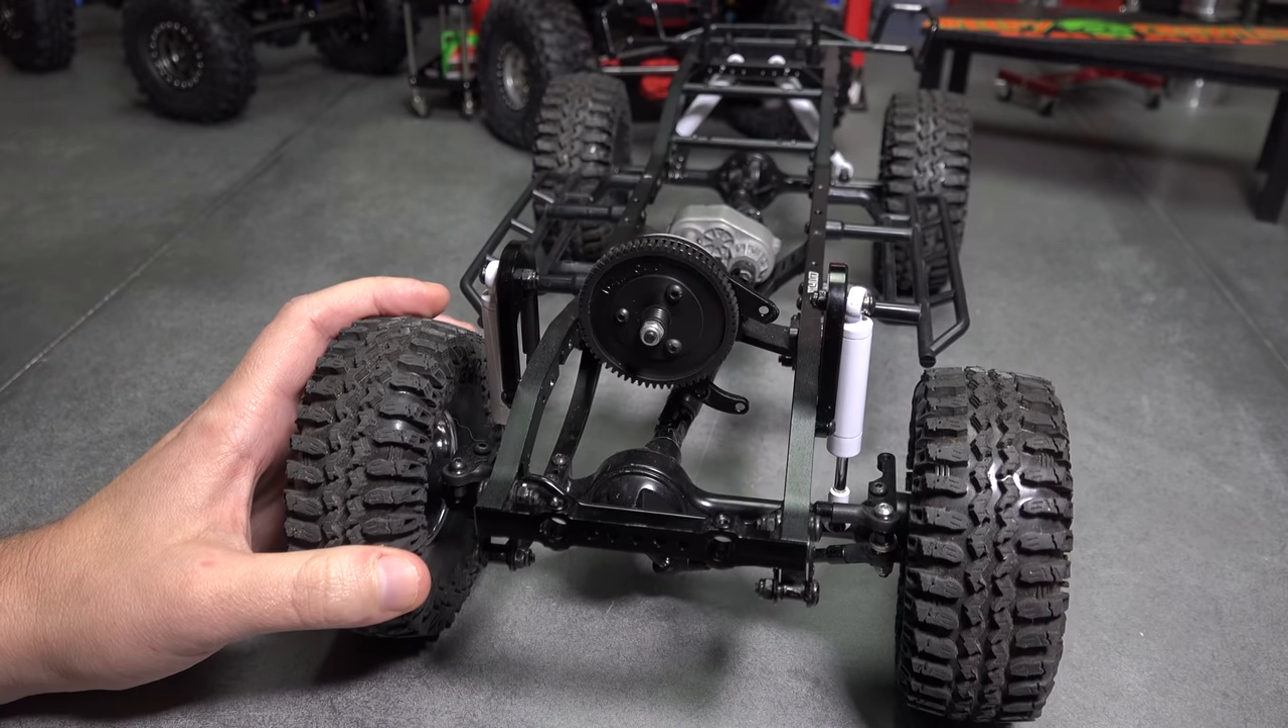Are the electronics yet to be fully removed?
No.